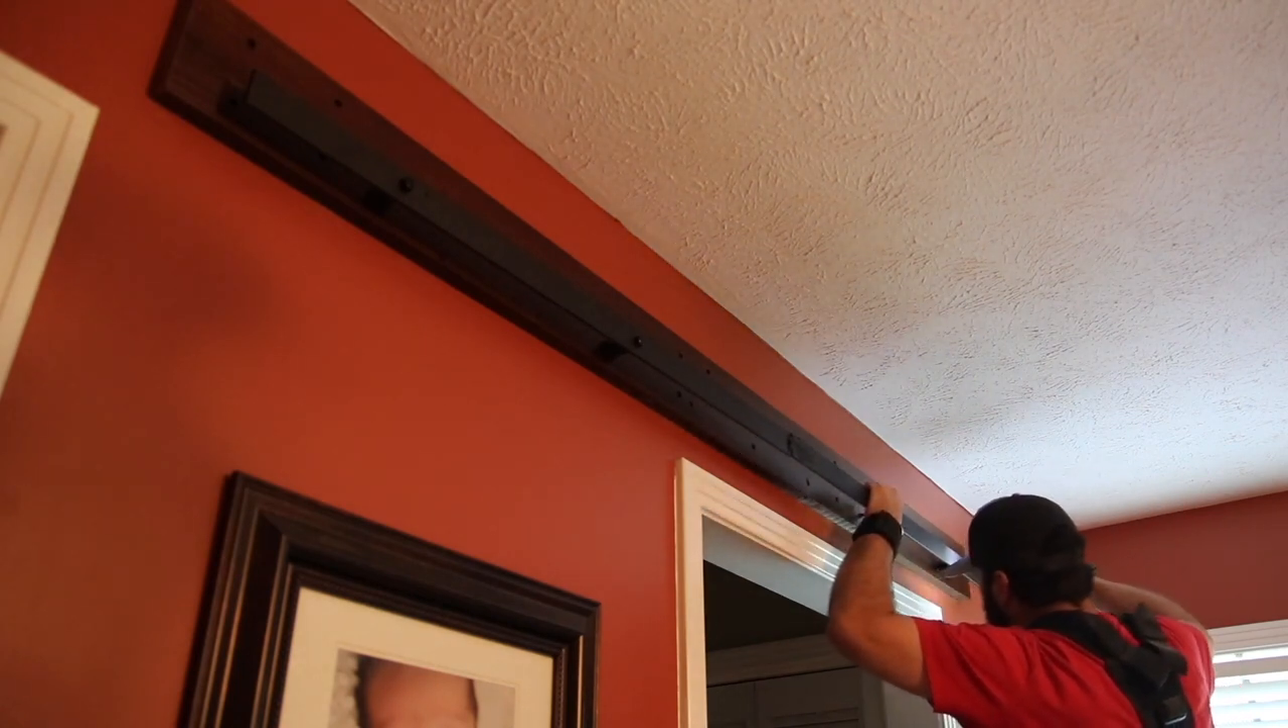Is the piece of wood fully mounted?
Yes.